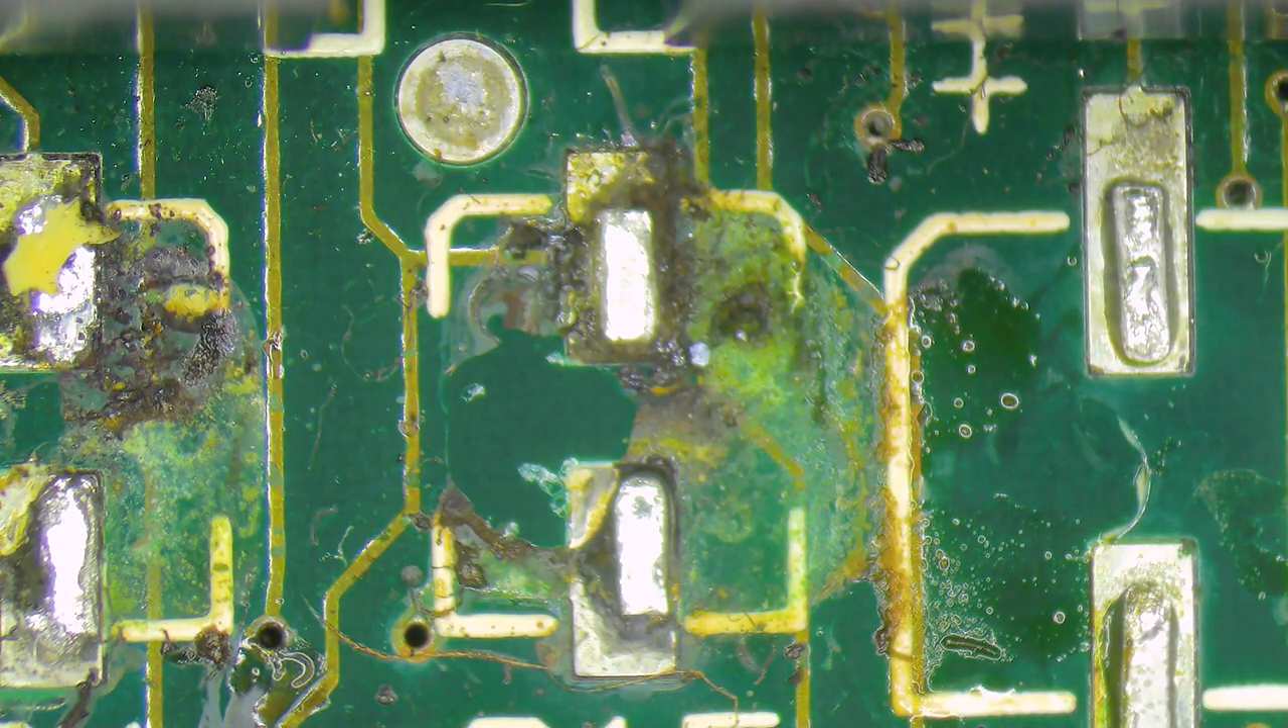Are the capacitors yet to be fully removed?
No.